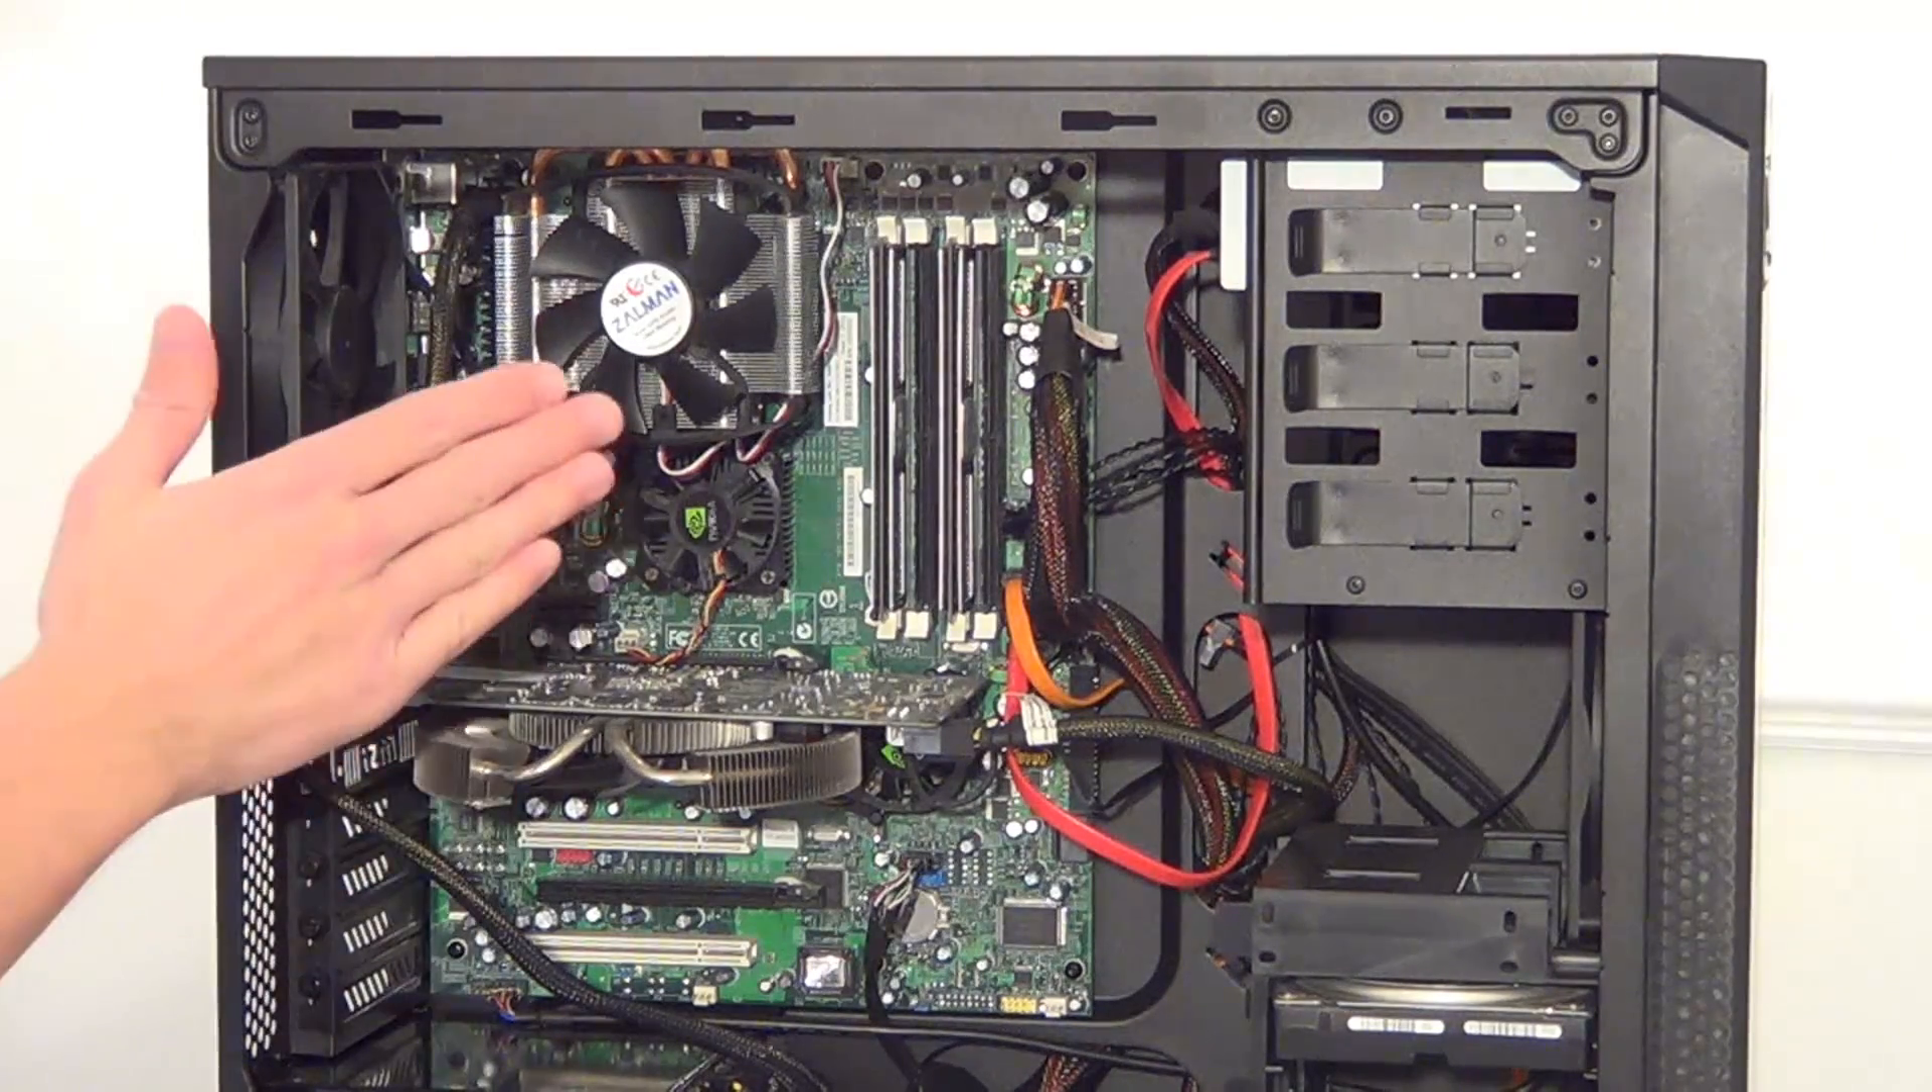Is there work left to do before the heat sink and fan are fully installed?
No.